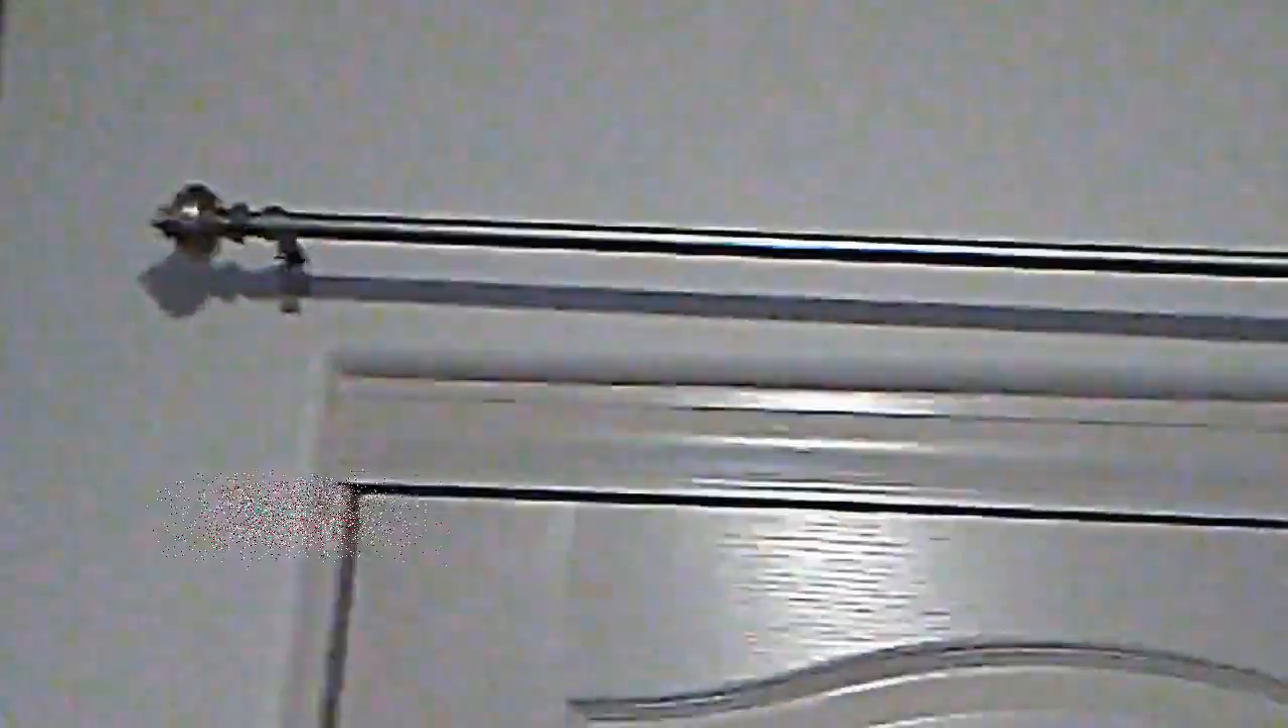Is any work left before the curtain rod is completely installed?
No.